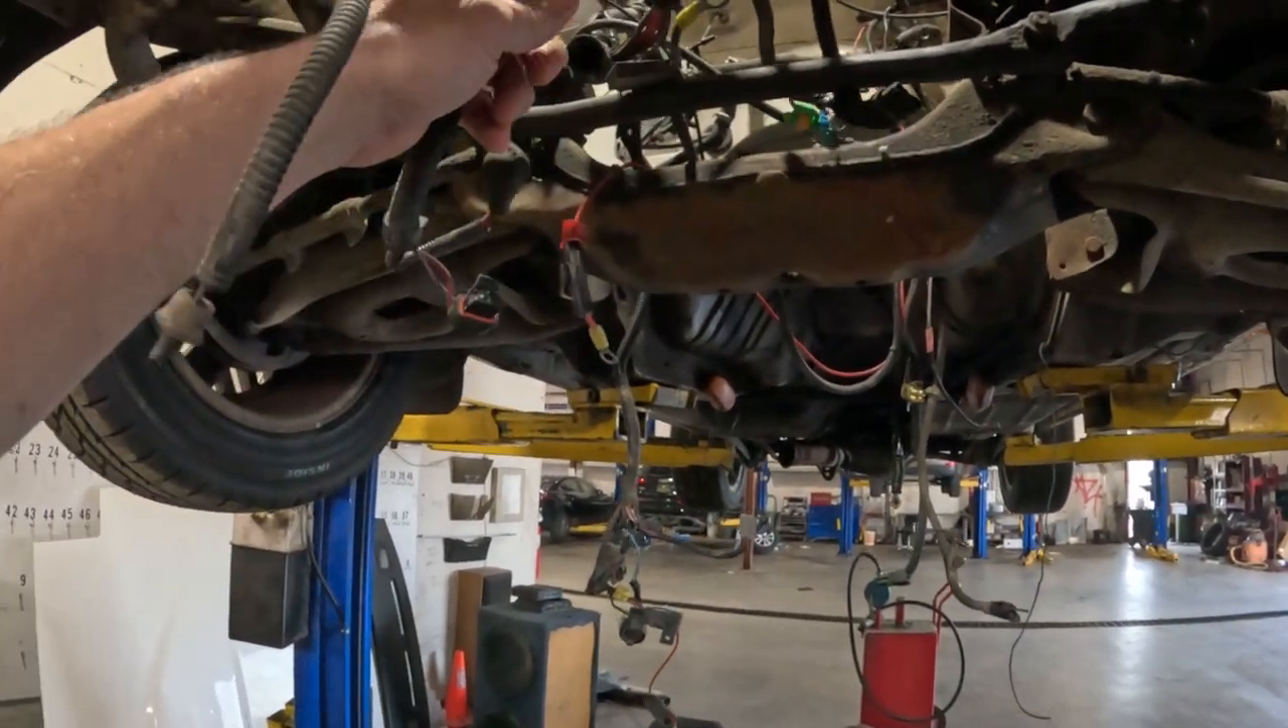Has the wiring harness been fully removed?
No.